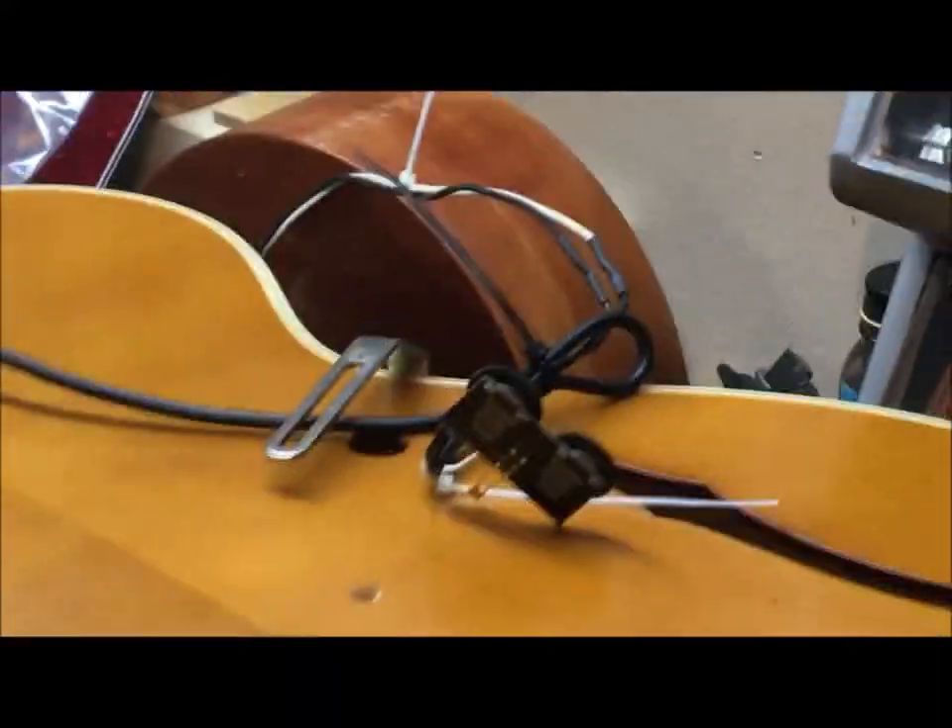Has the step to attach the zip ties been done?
Yes.